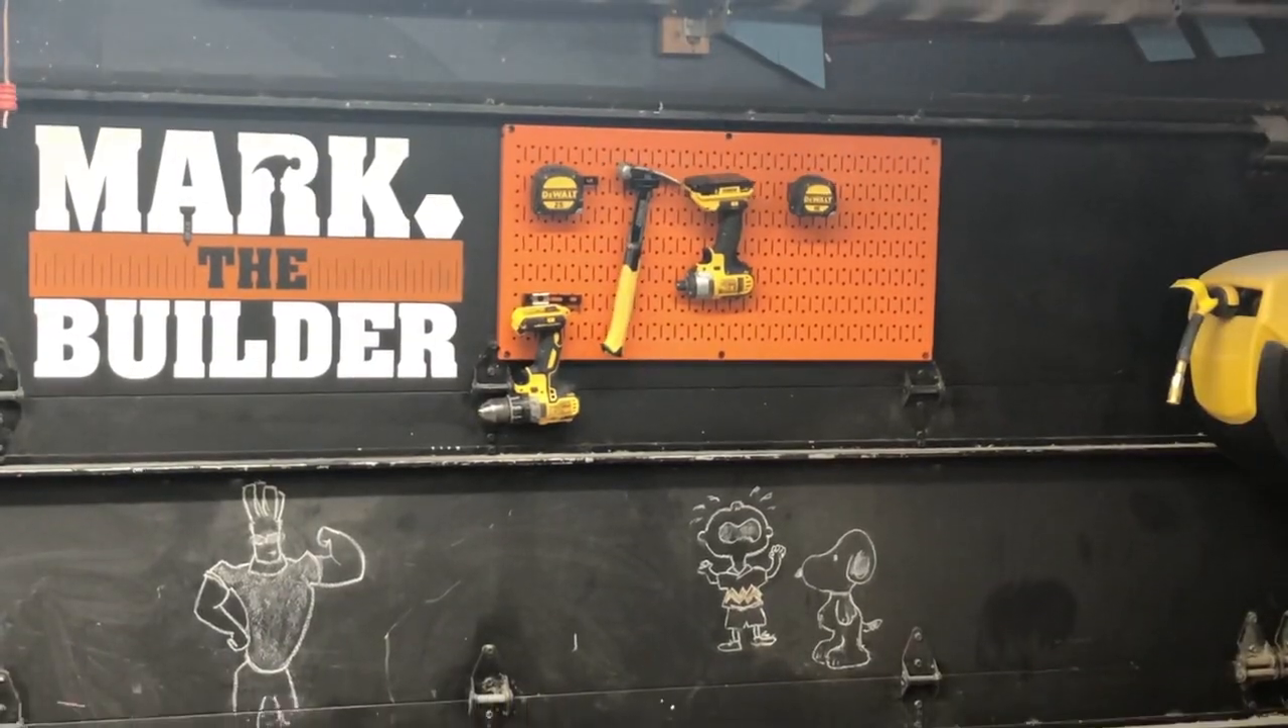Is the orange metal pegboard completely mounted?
Yes.